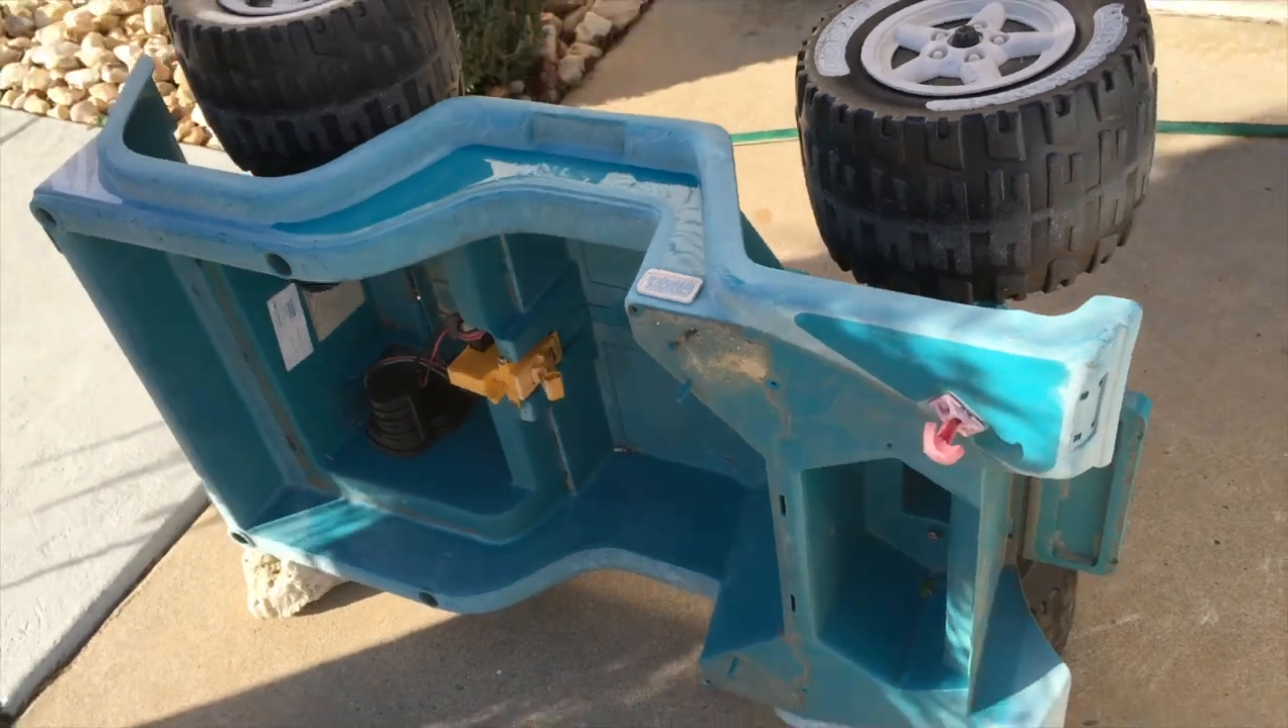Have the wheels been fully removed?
No.